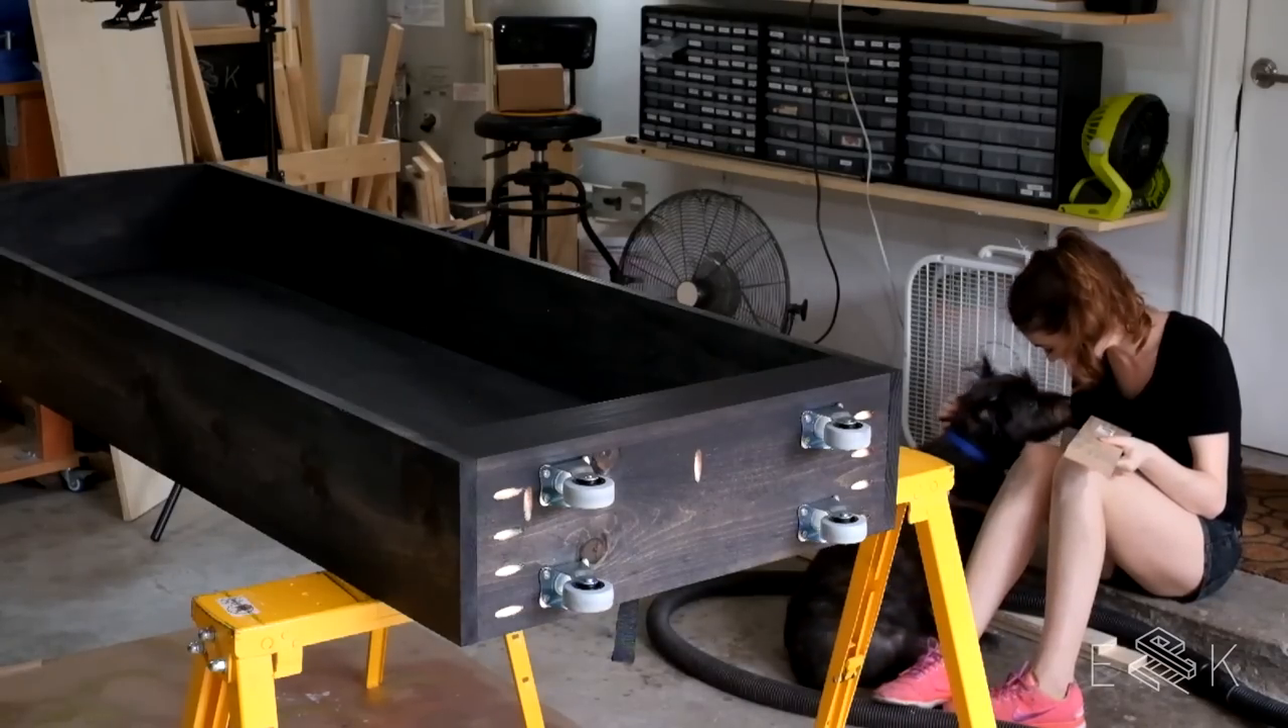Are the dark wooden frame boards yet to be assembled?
No.